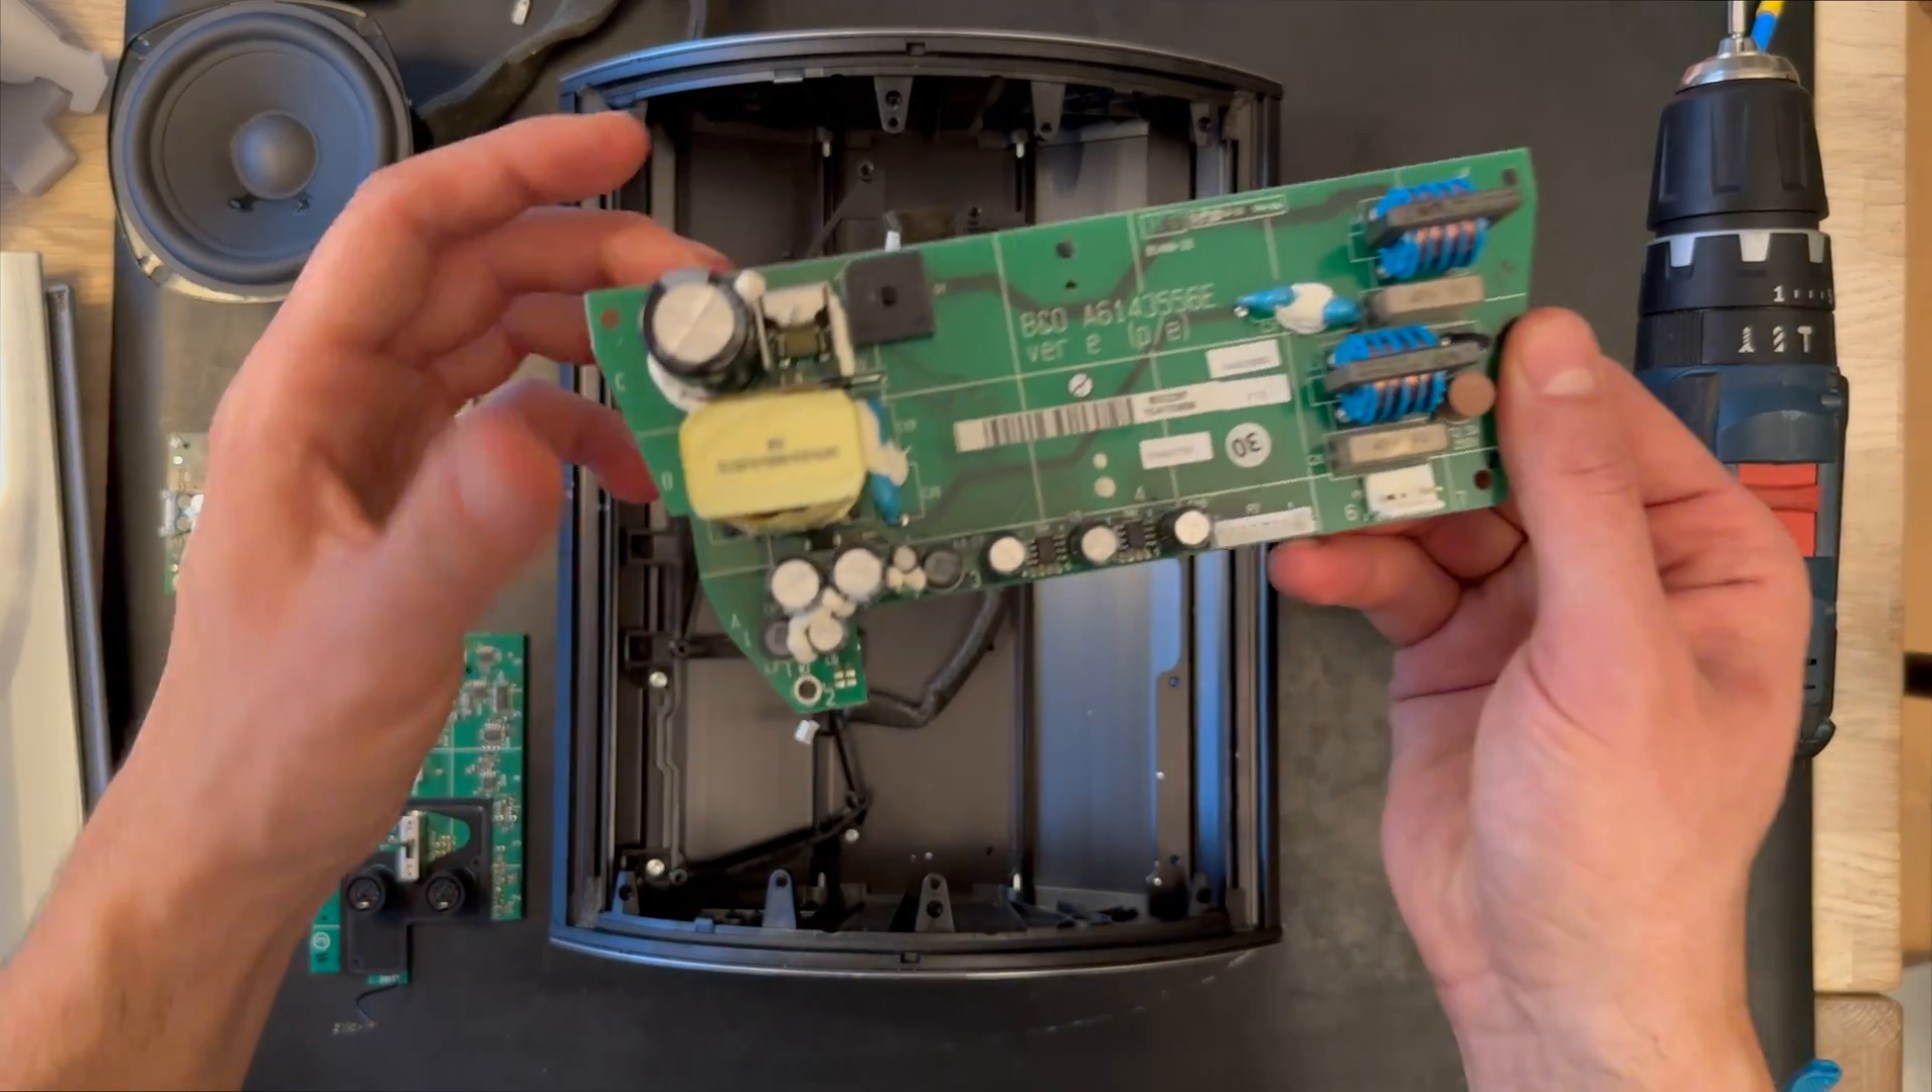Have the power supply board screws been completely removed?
Yes.